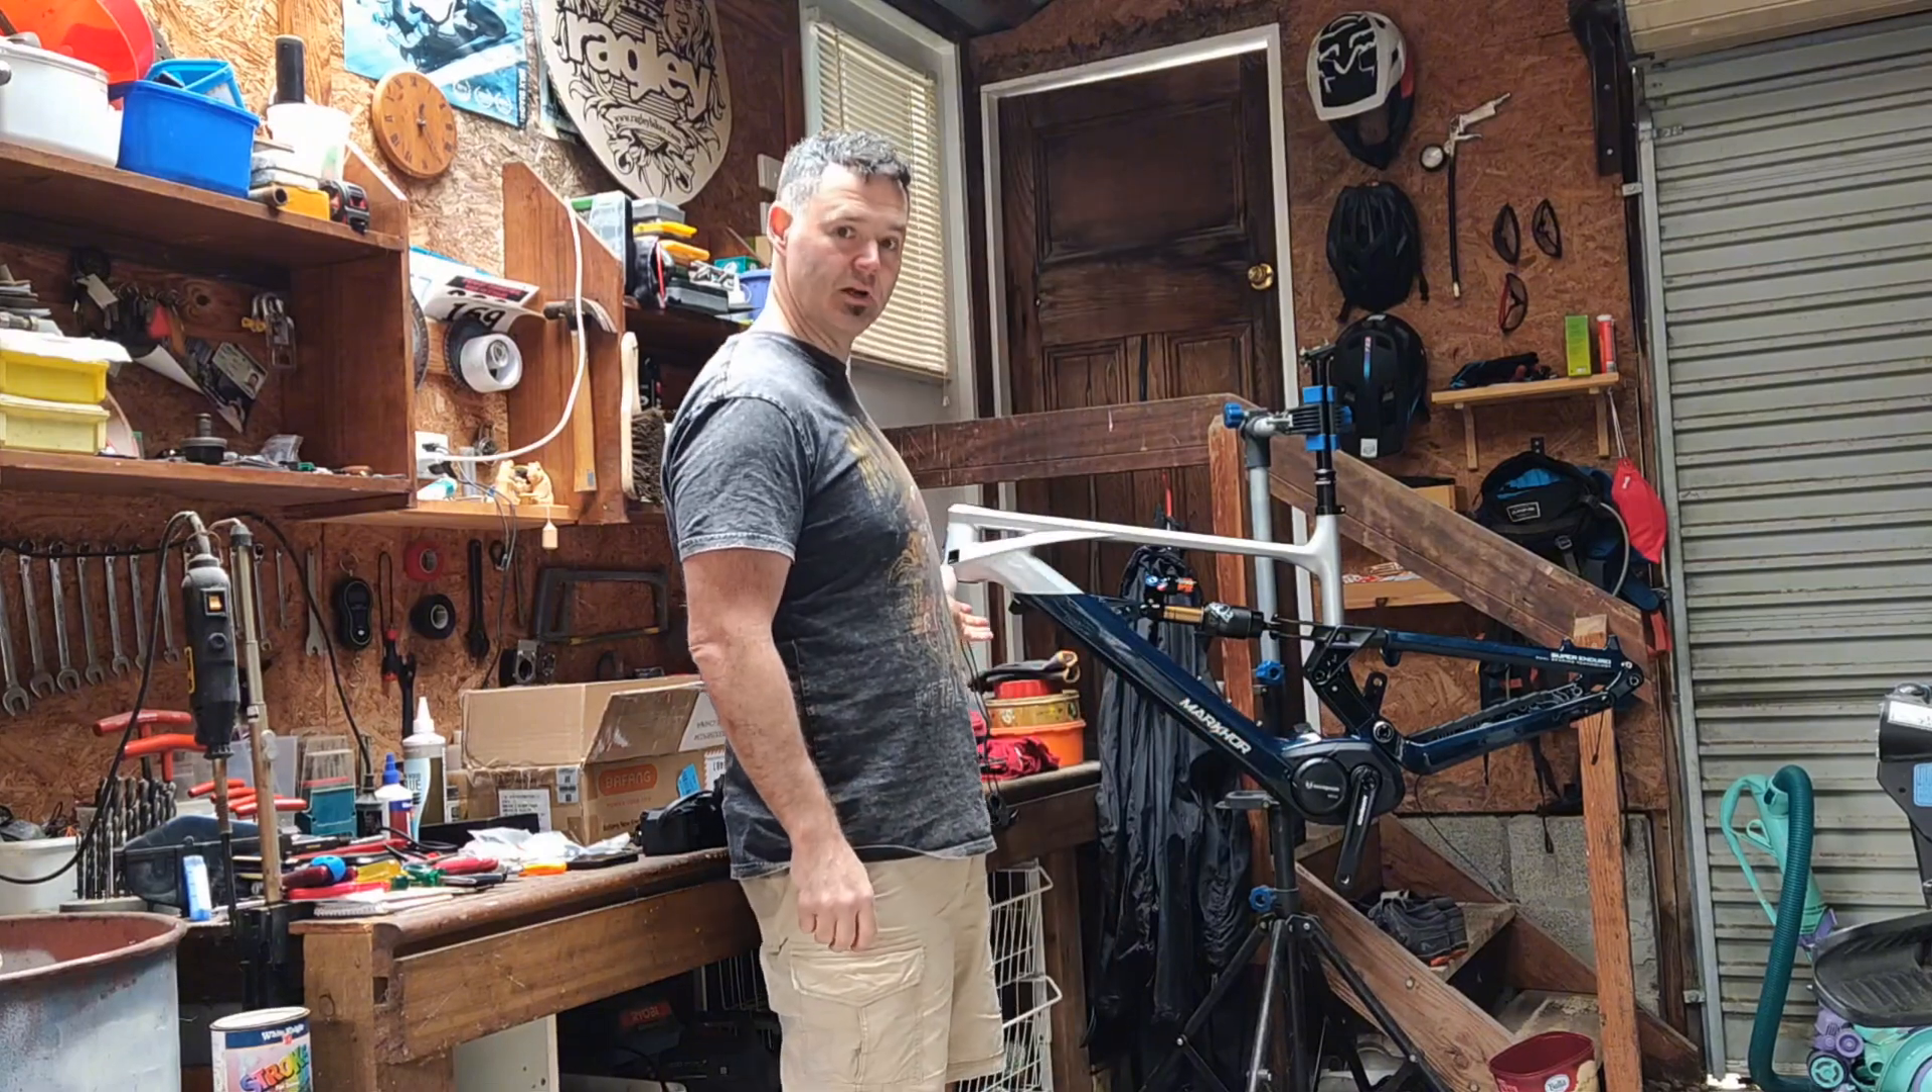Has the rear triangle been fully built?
Yes.